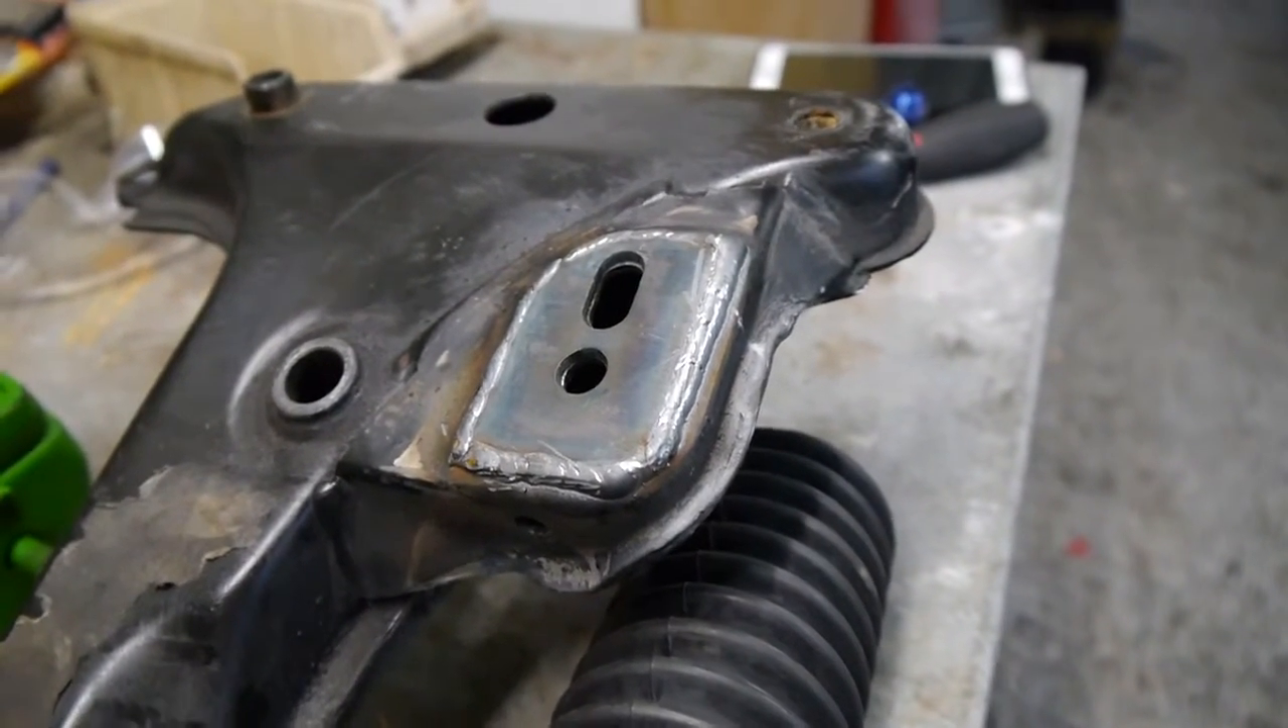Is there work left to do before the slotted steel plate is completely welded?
No.